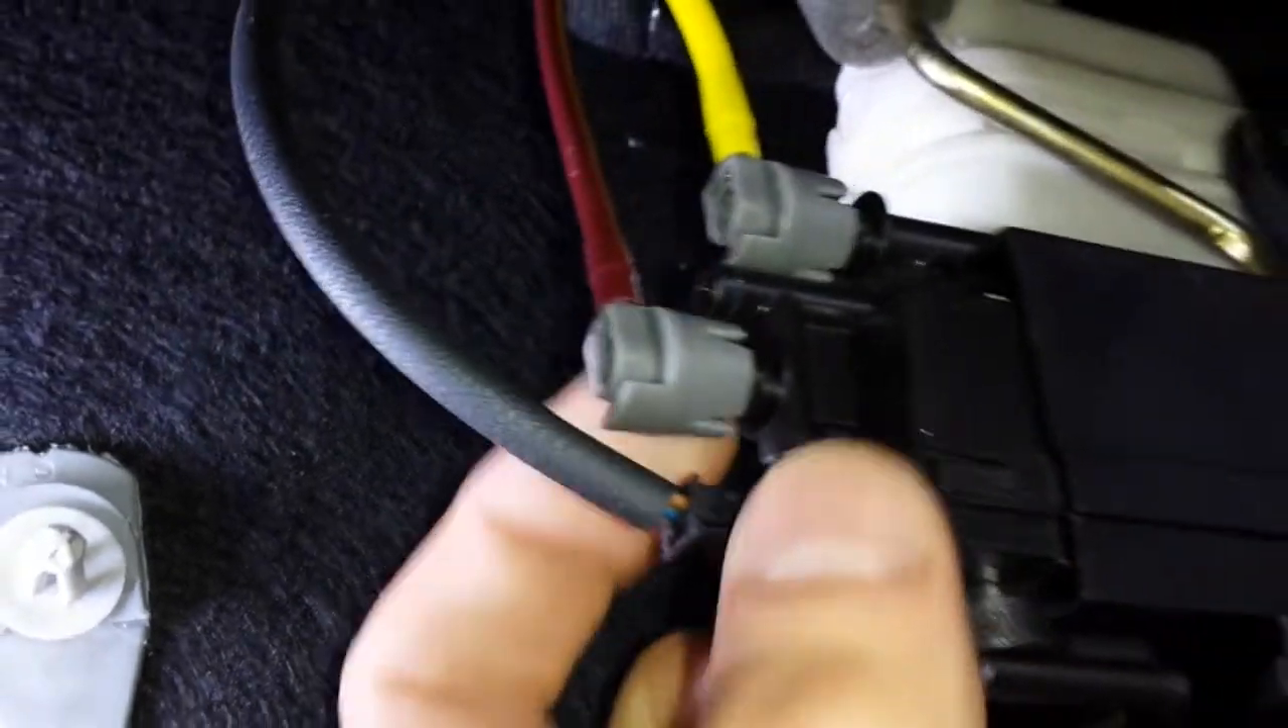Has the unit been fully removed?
No.